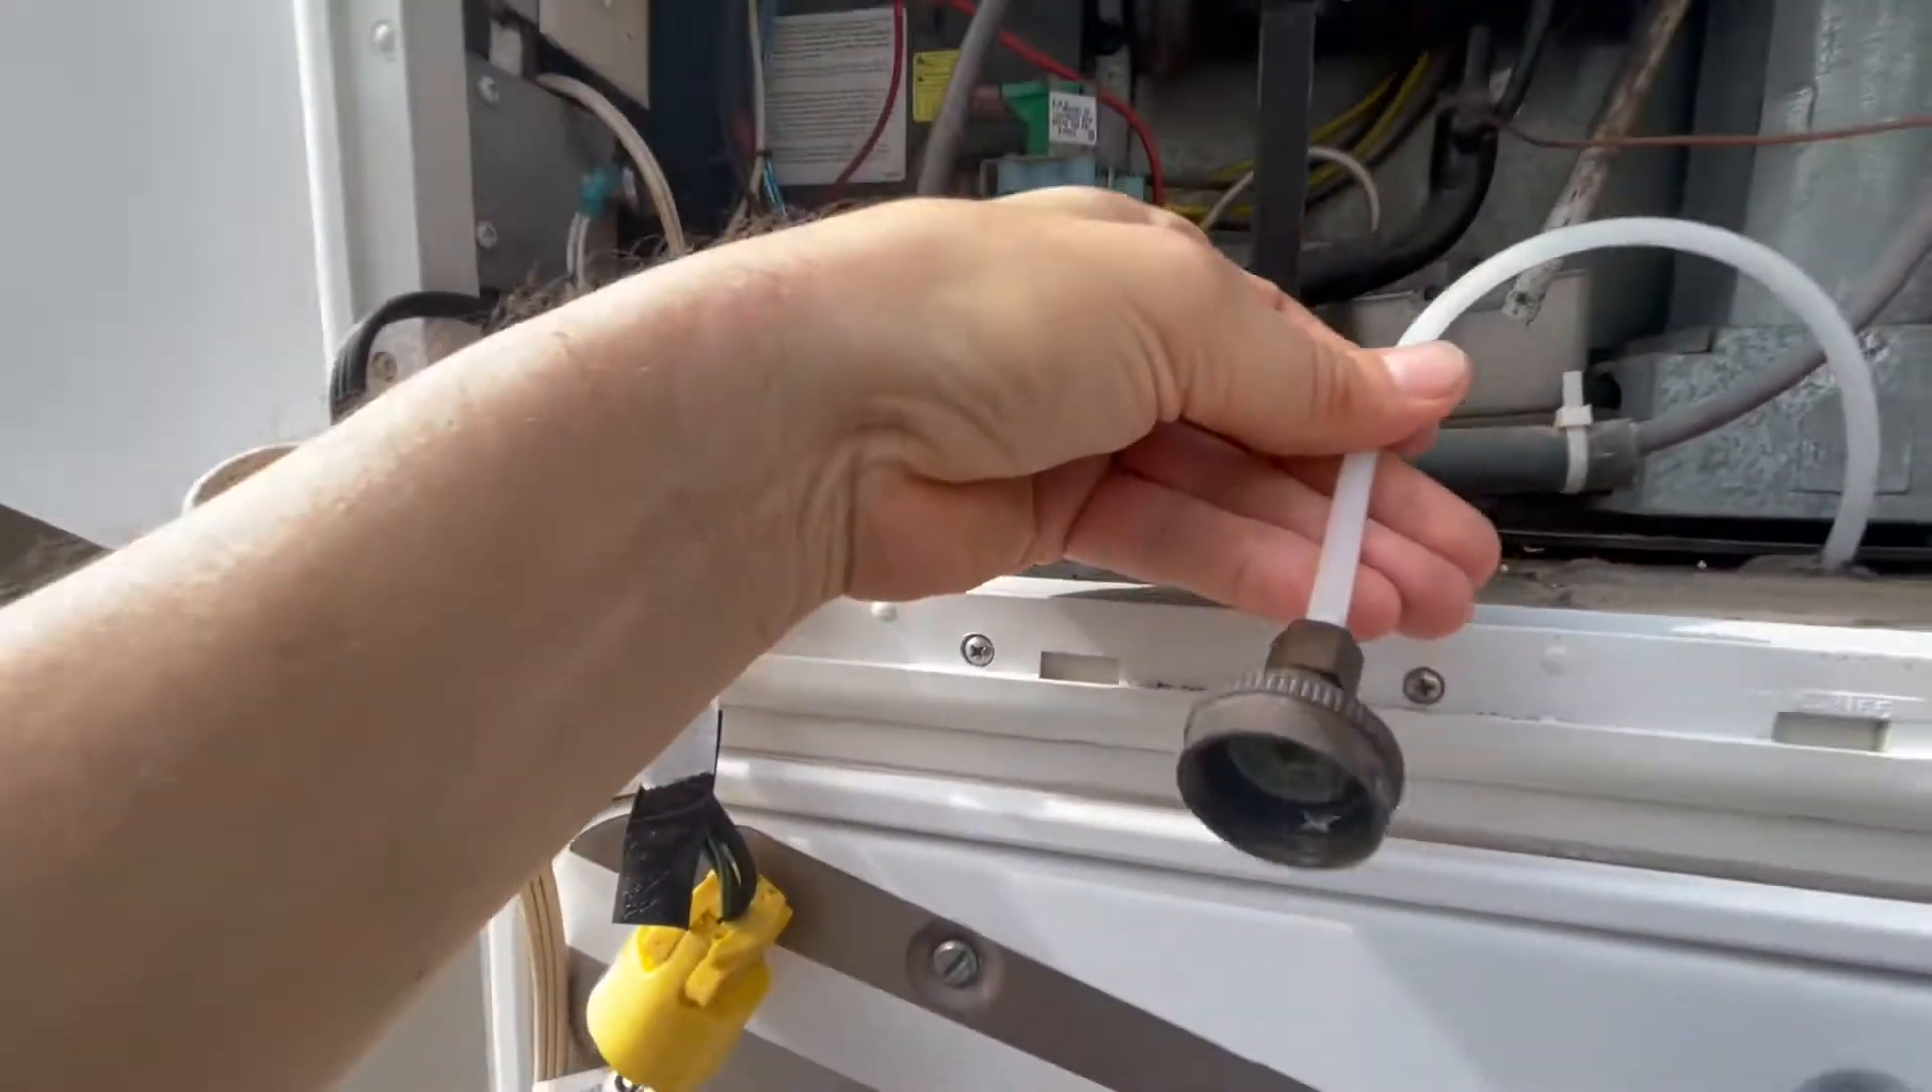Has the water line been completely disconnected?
Yes.